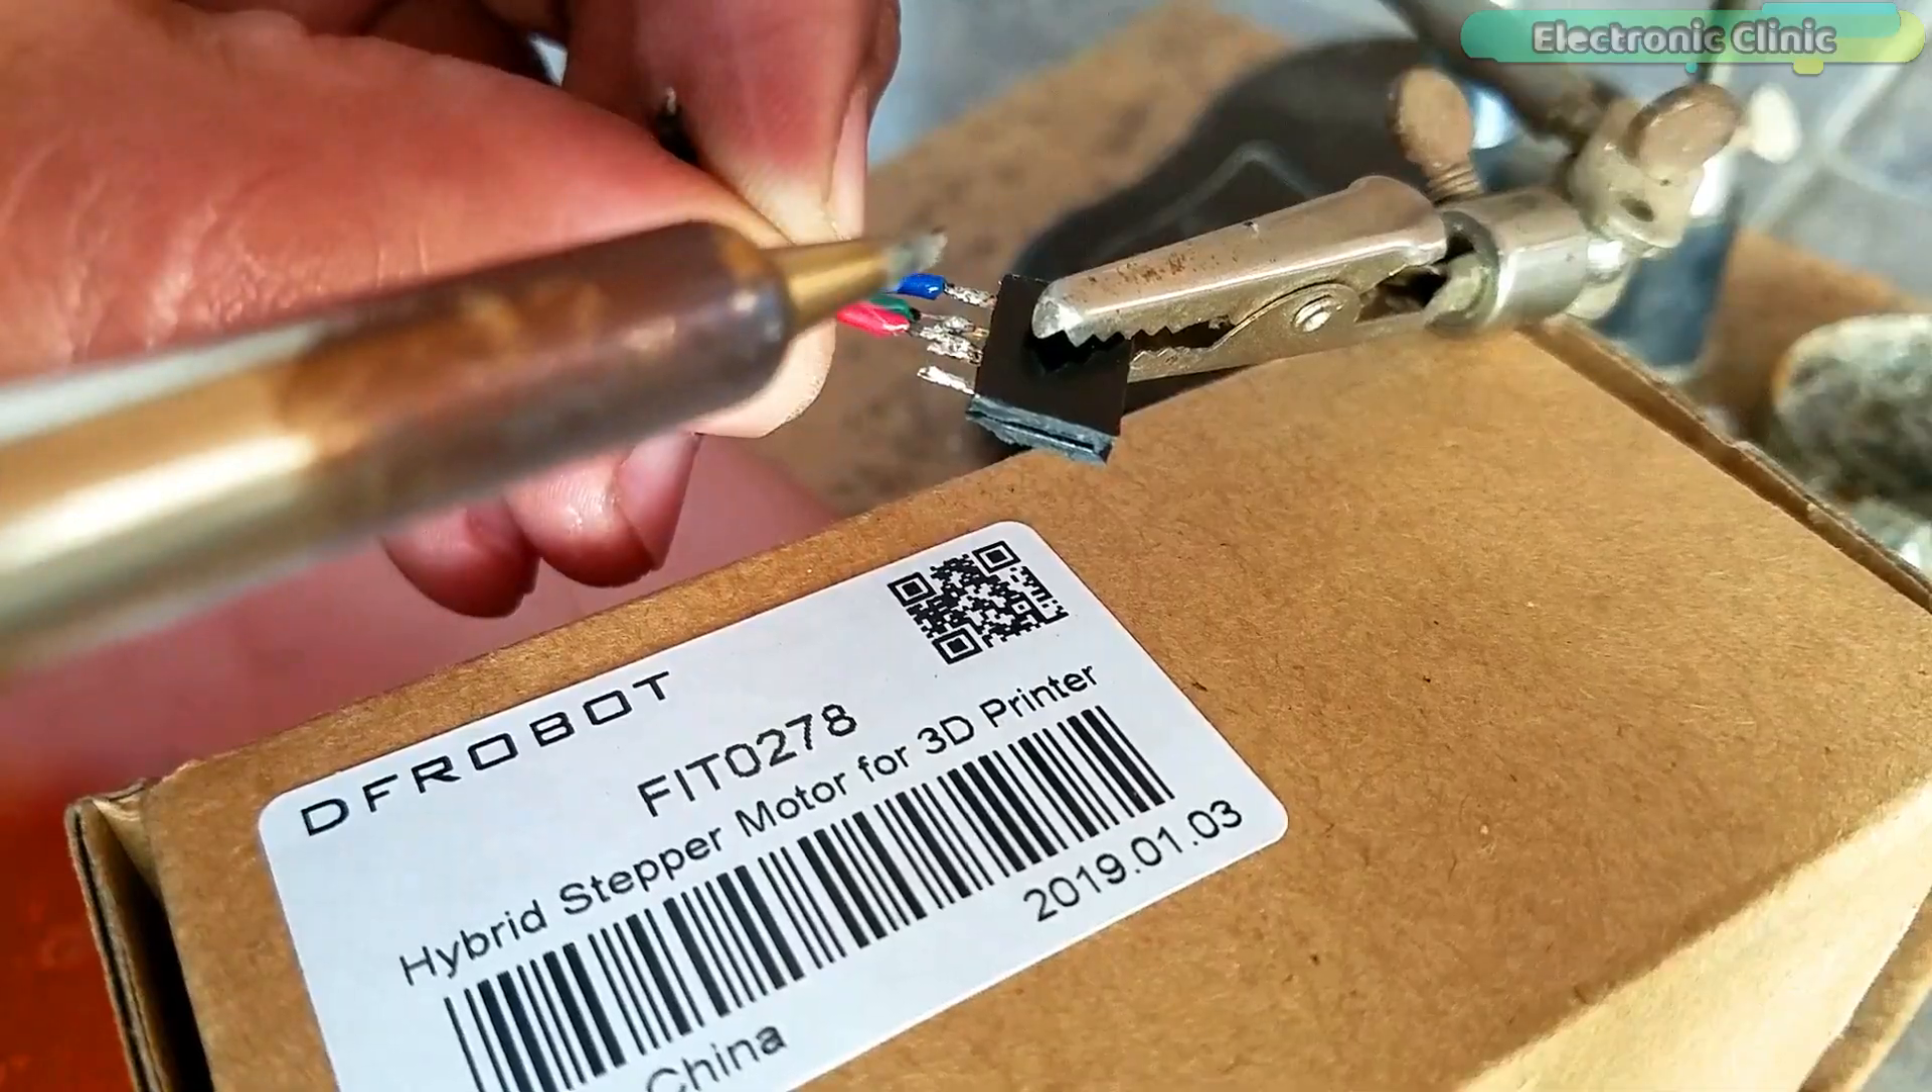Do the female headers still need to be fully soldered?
Yes.